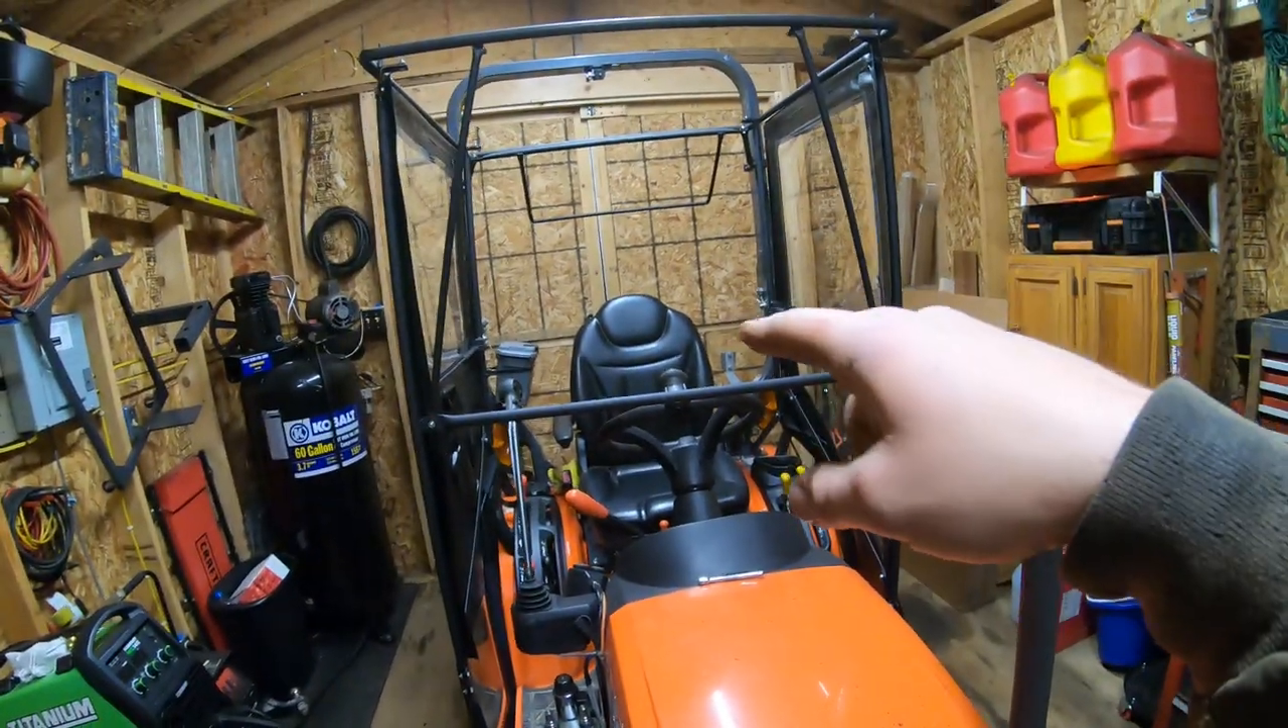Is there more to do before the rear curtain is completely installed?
Yes.